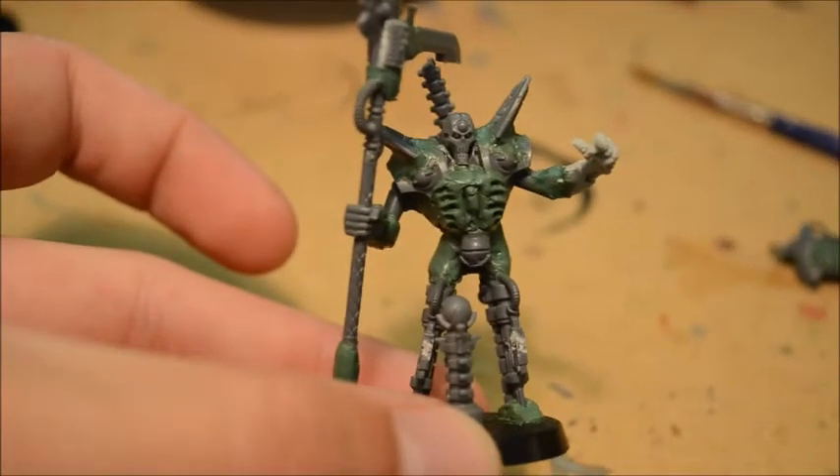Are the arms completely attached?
Yes.